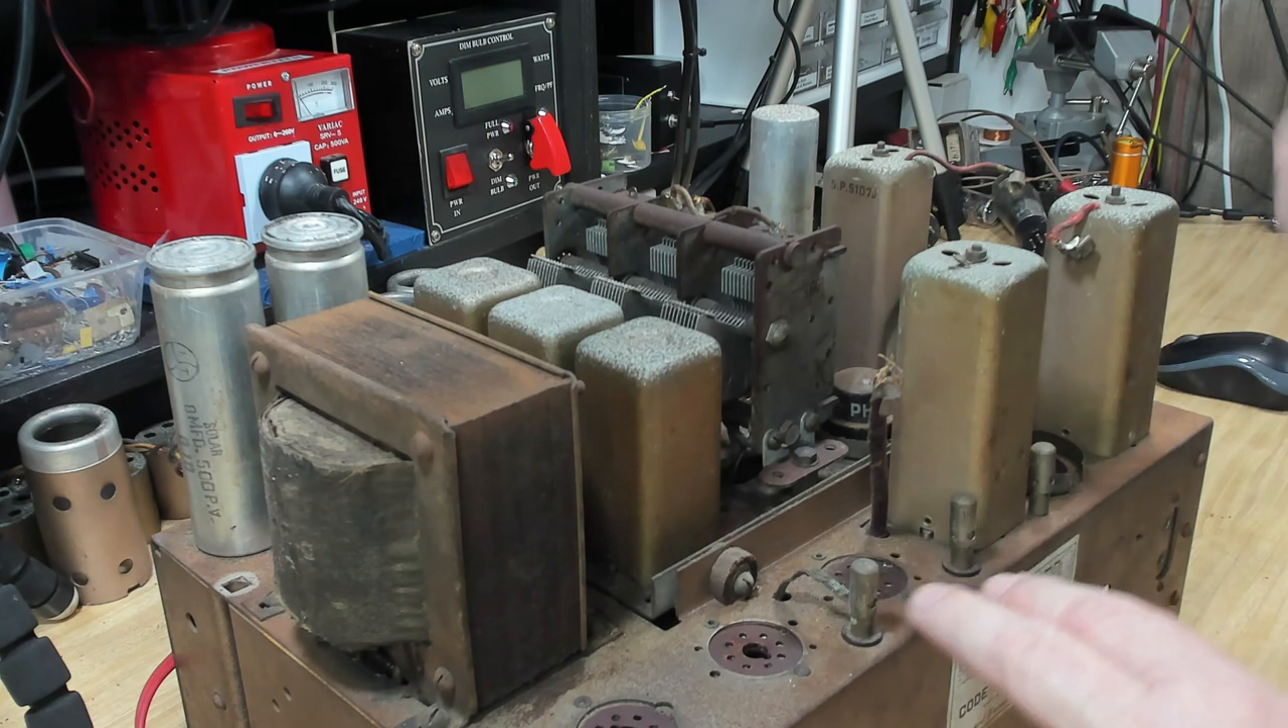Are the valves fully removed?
Yes.